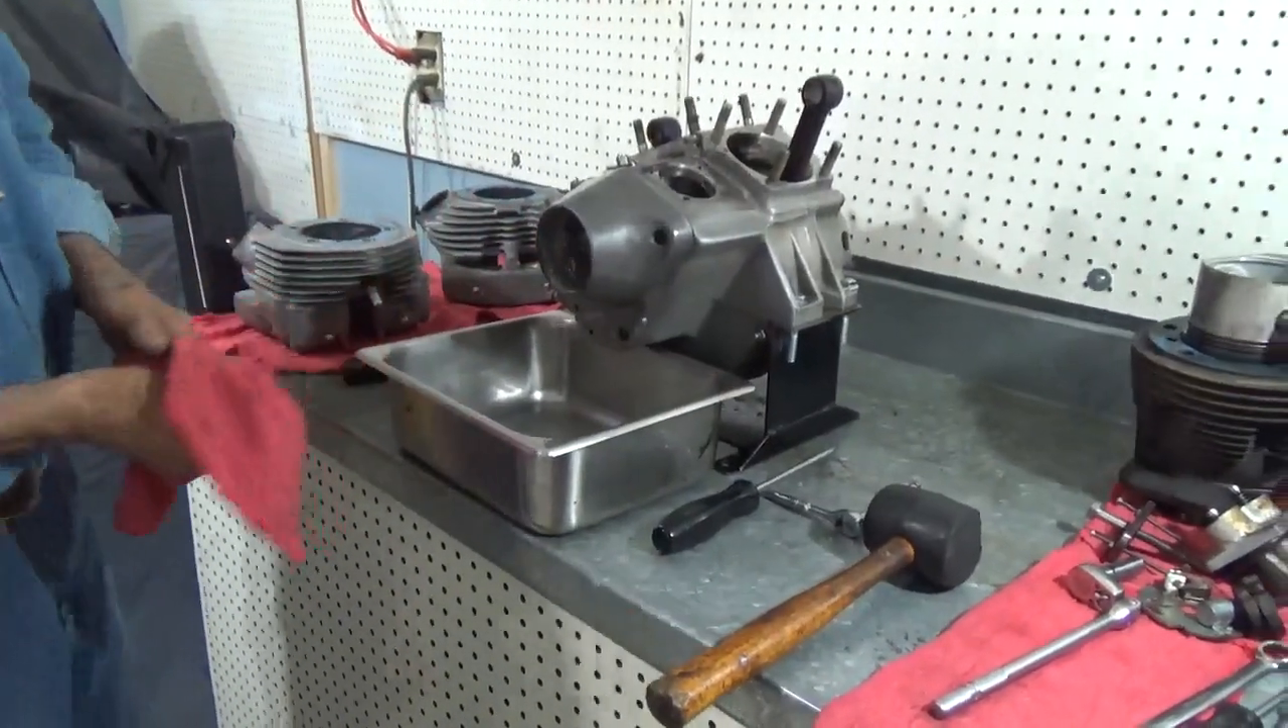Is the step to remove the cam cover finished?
No.